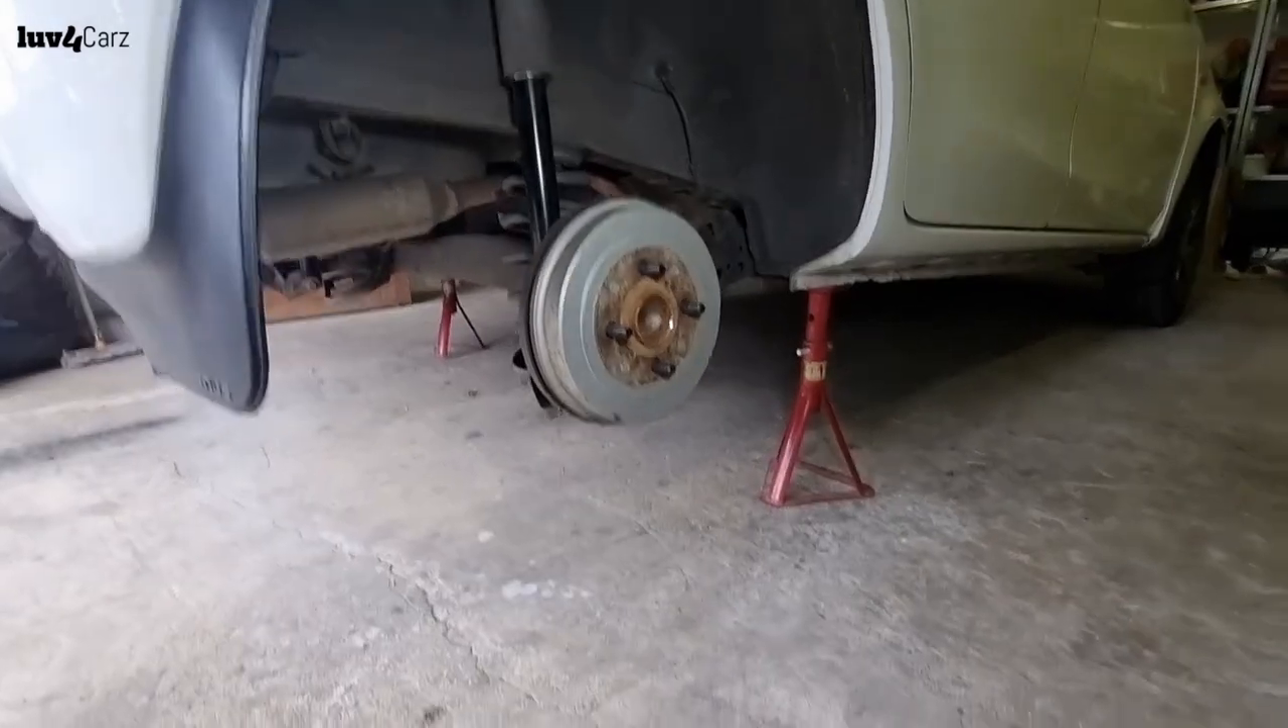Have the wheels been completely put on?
No.